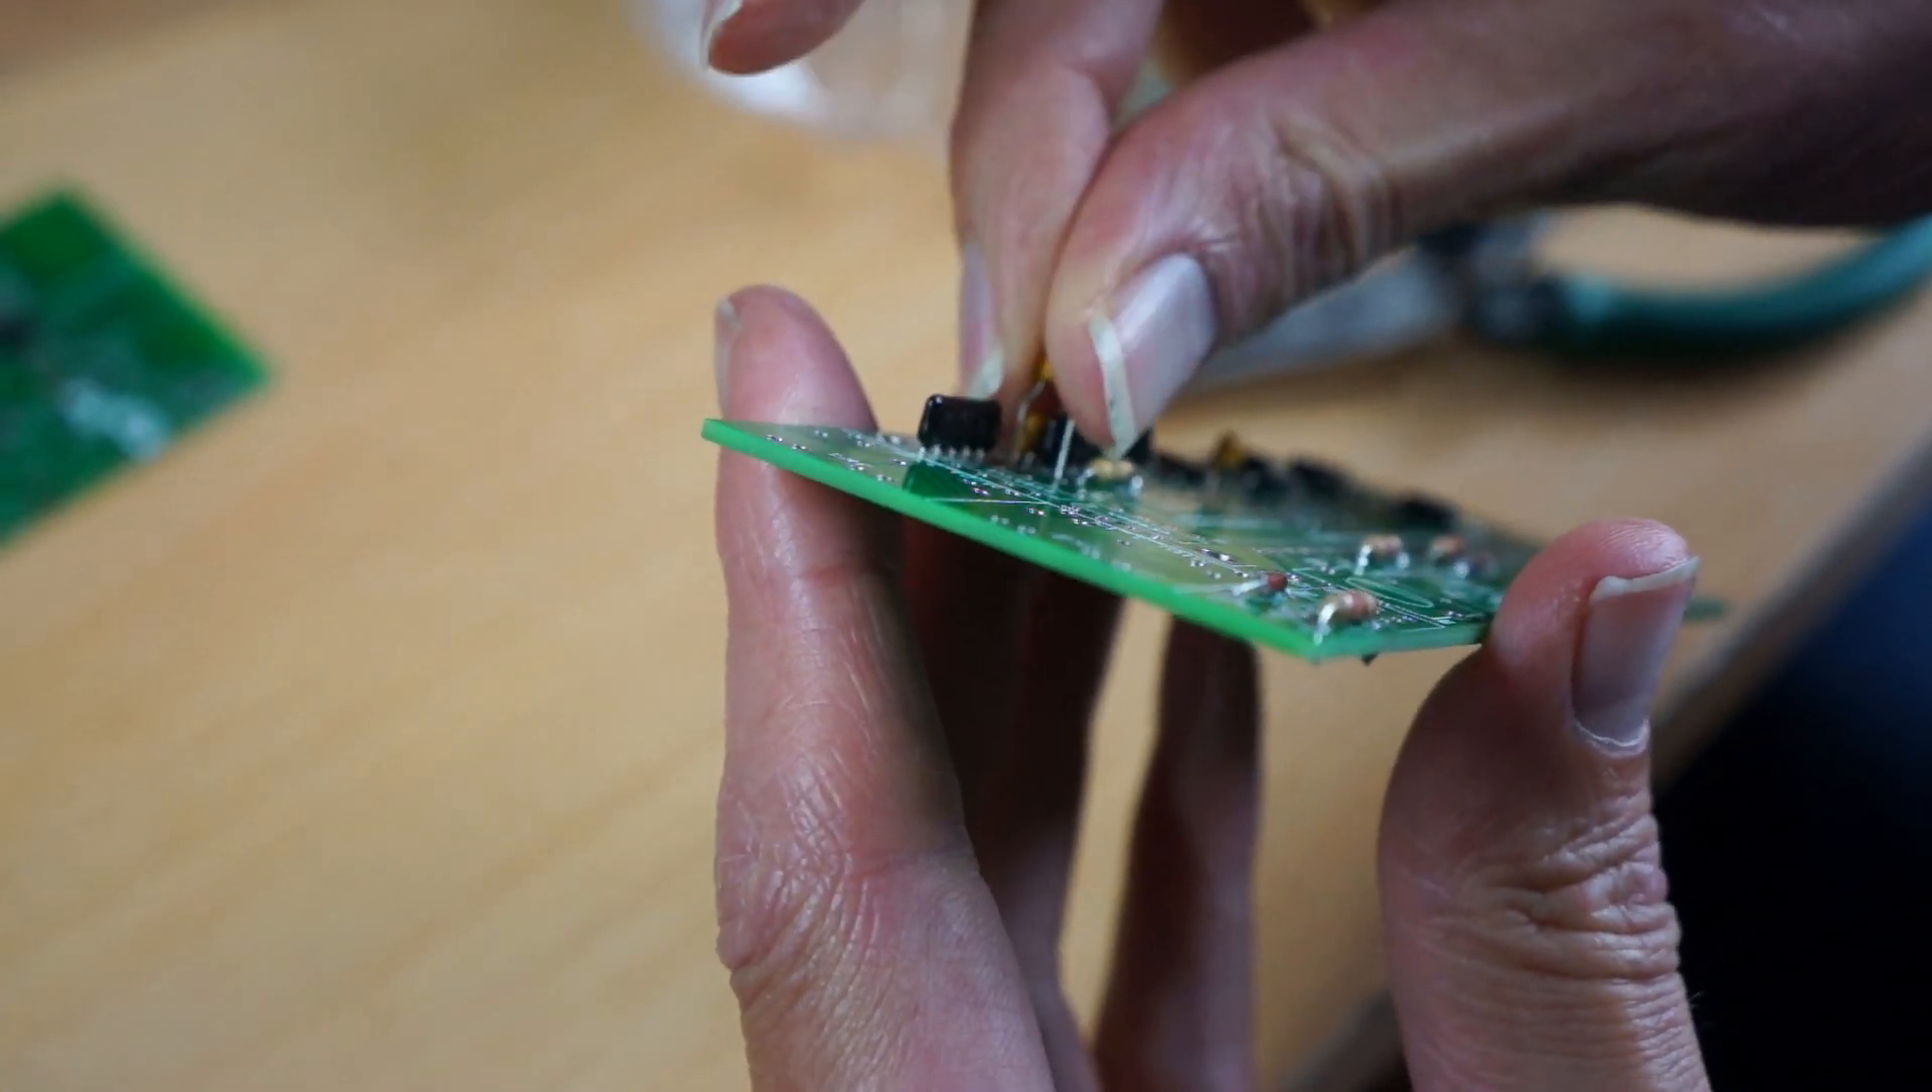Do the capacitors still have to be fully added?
Yes.